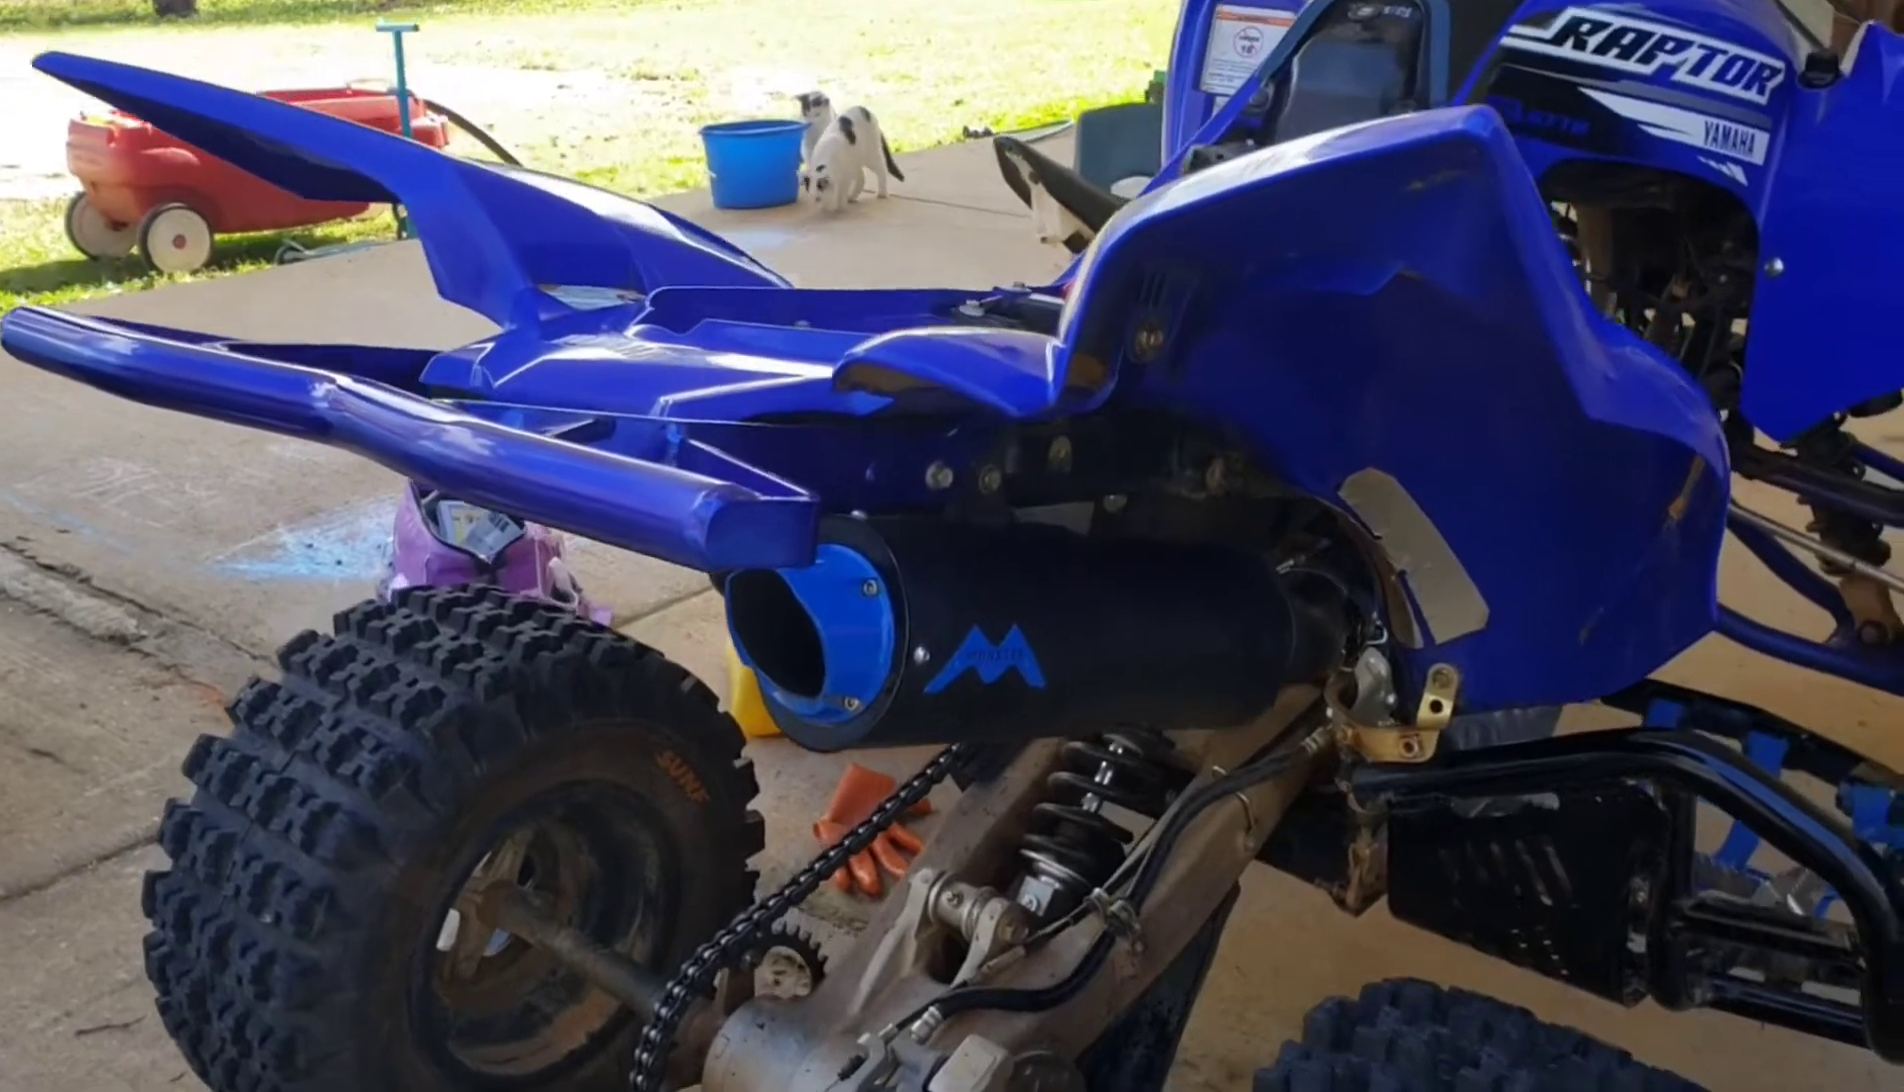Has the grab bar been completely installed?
Yes.